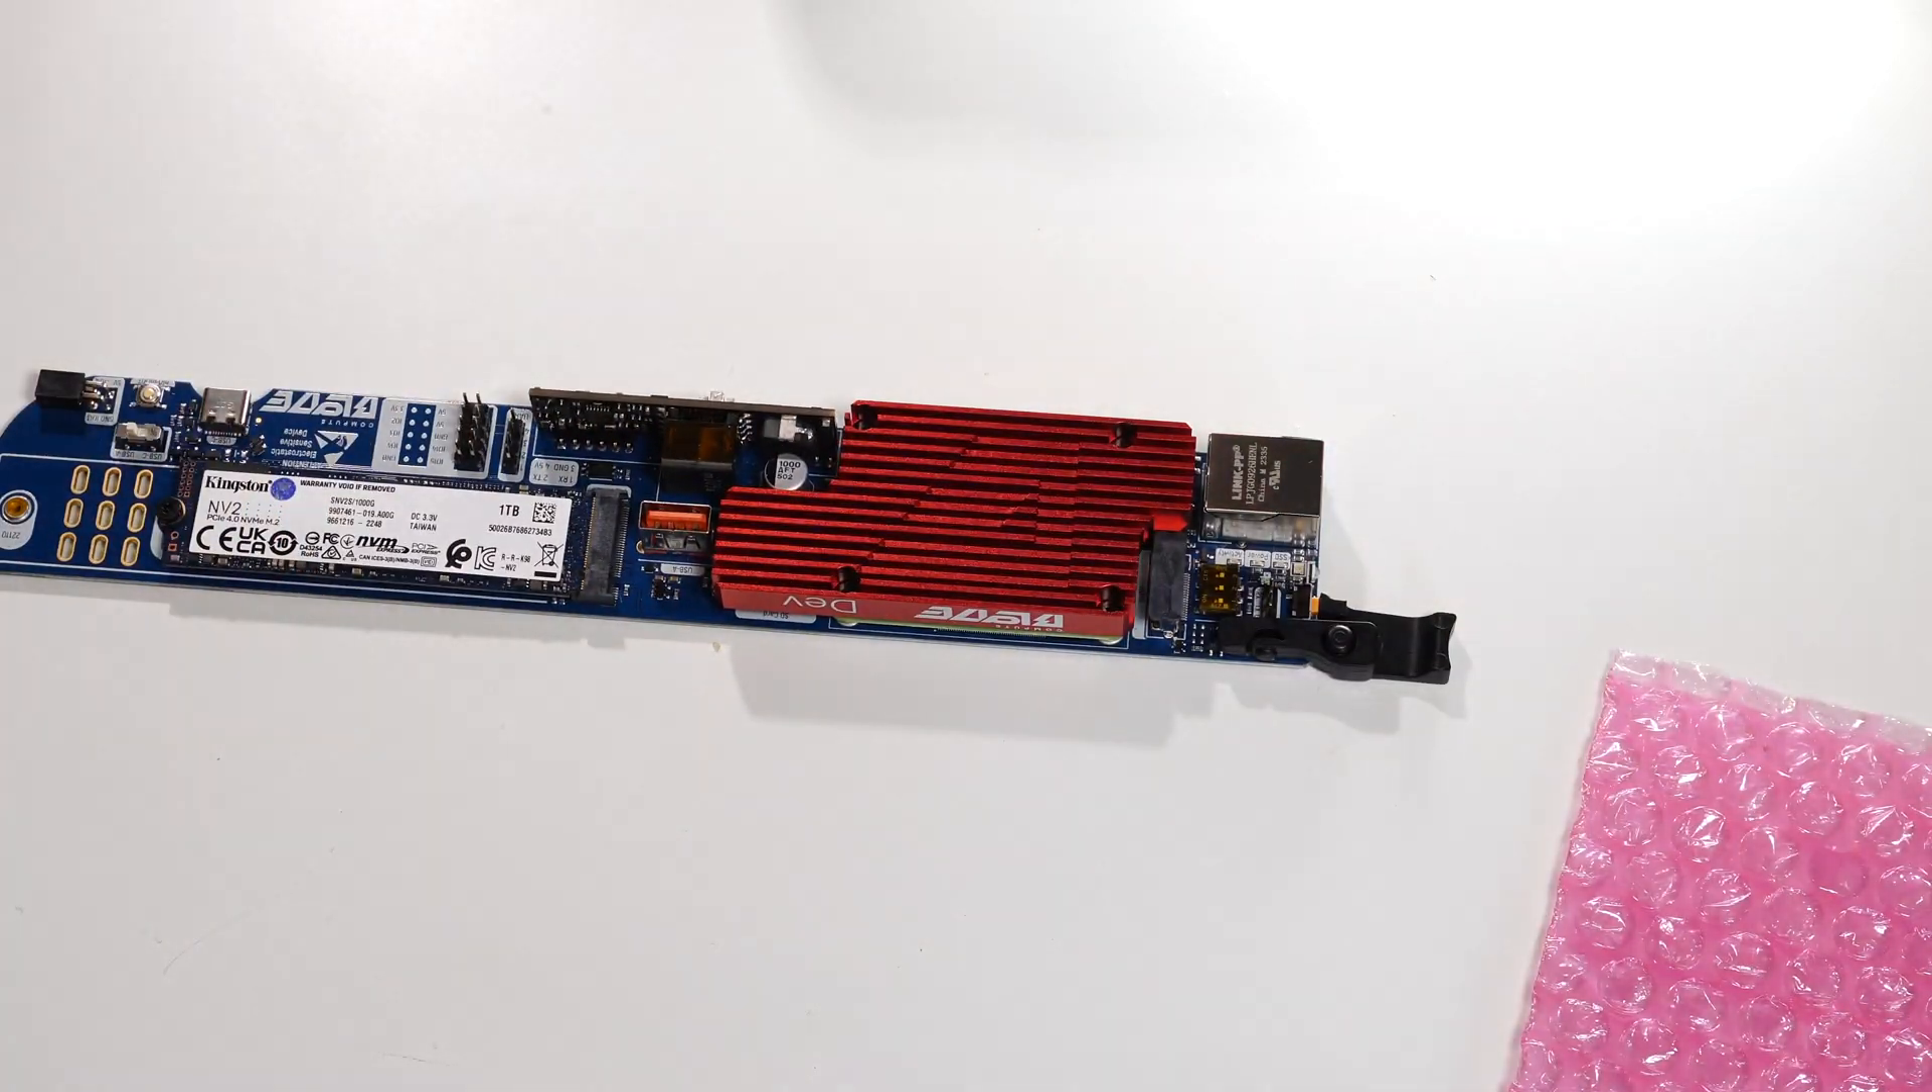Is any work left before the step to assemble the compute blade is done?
No.